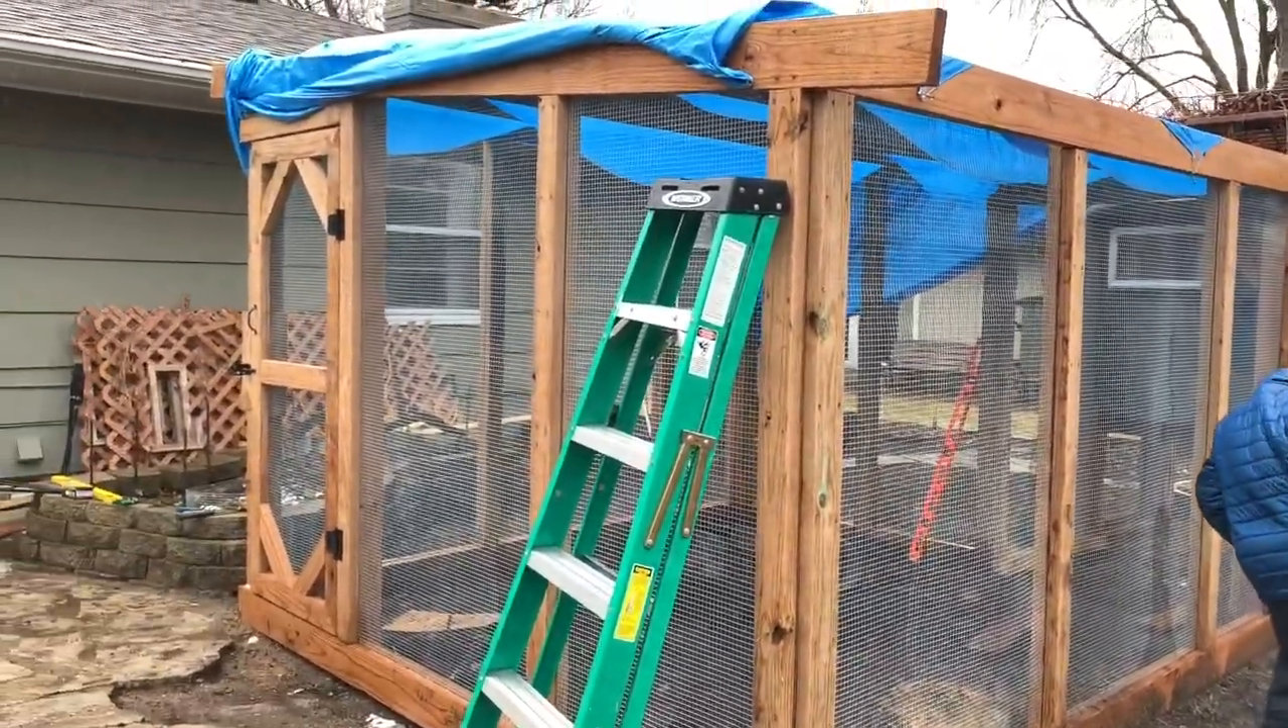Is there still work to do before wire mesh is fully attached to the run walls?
No.